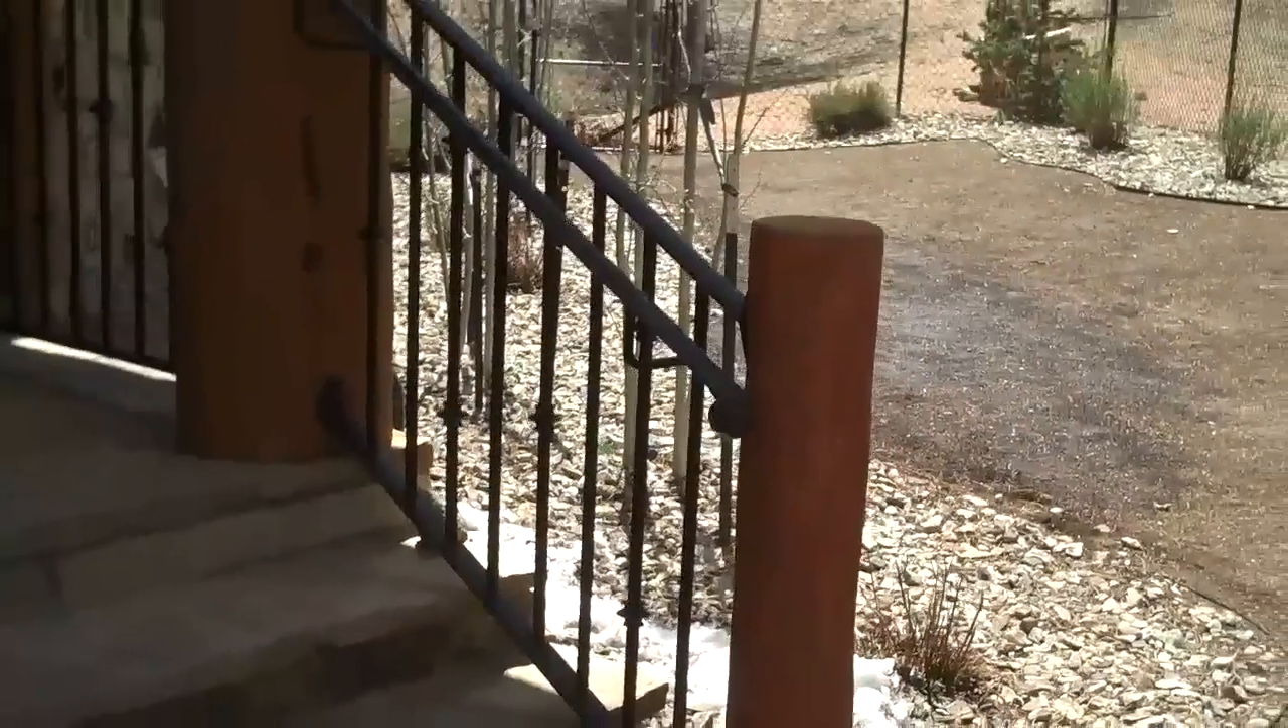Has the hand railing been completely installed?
Yes.